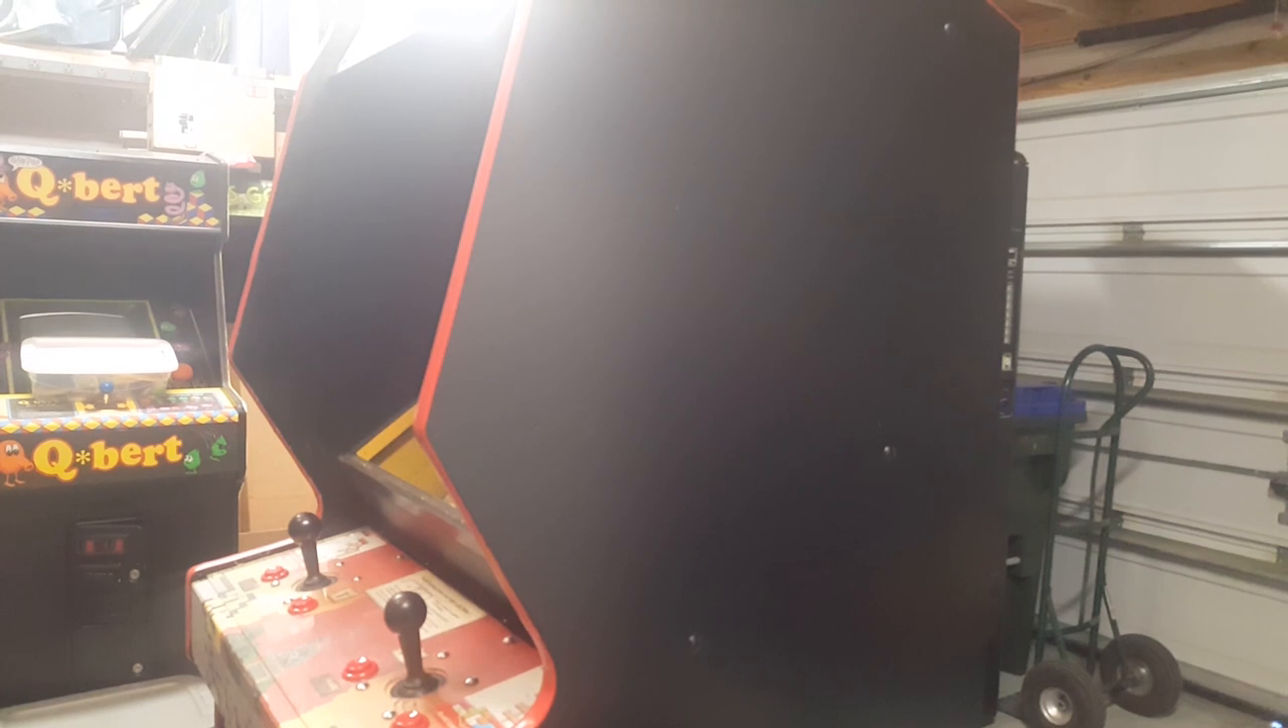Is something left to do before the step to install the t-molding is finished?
No.